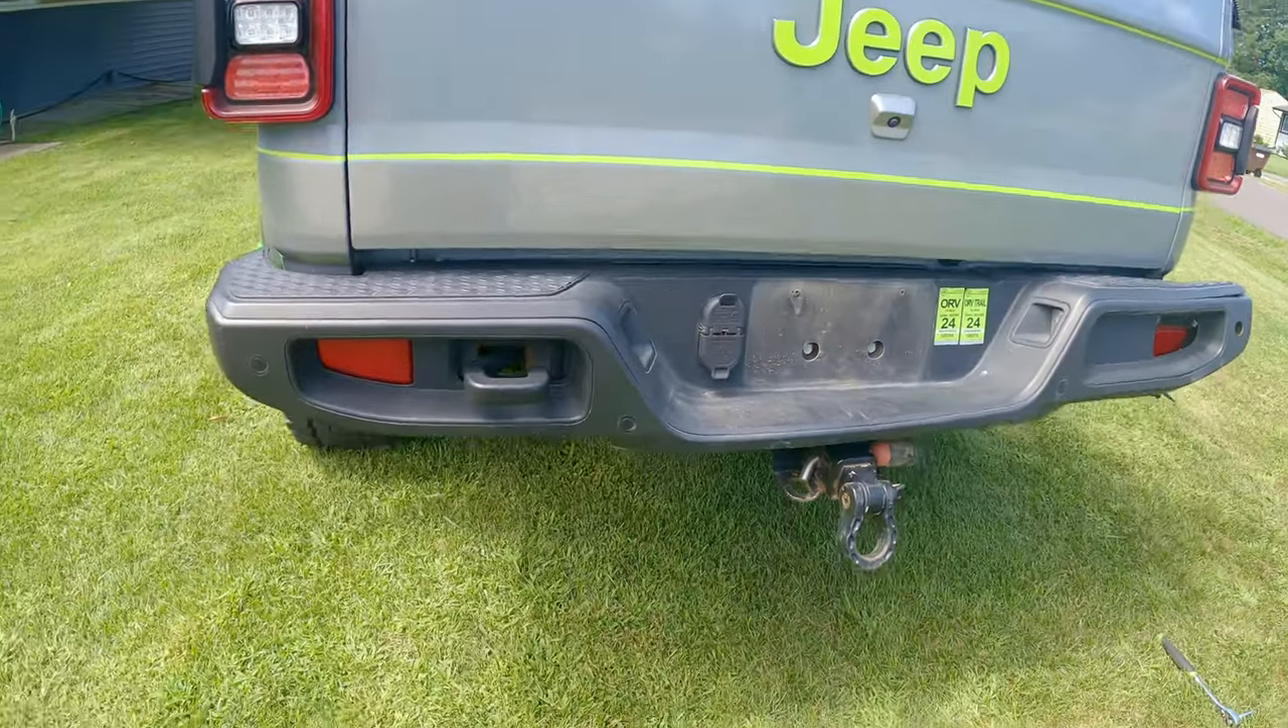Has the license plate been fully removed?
Yes.